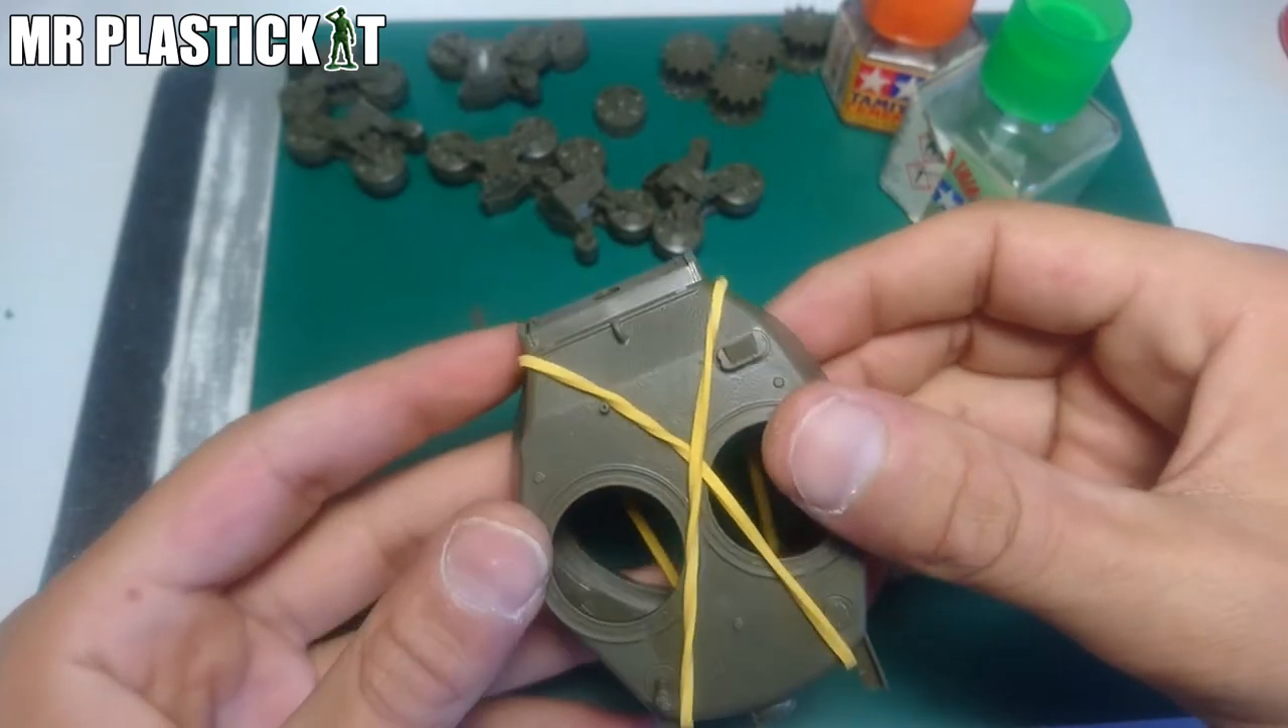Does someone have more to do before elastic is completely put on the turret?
No.